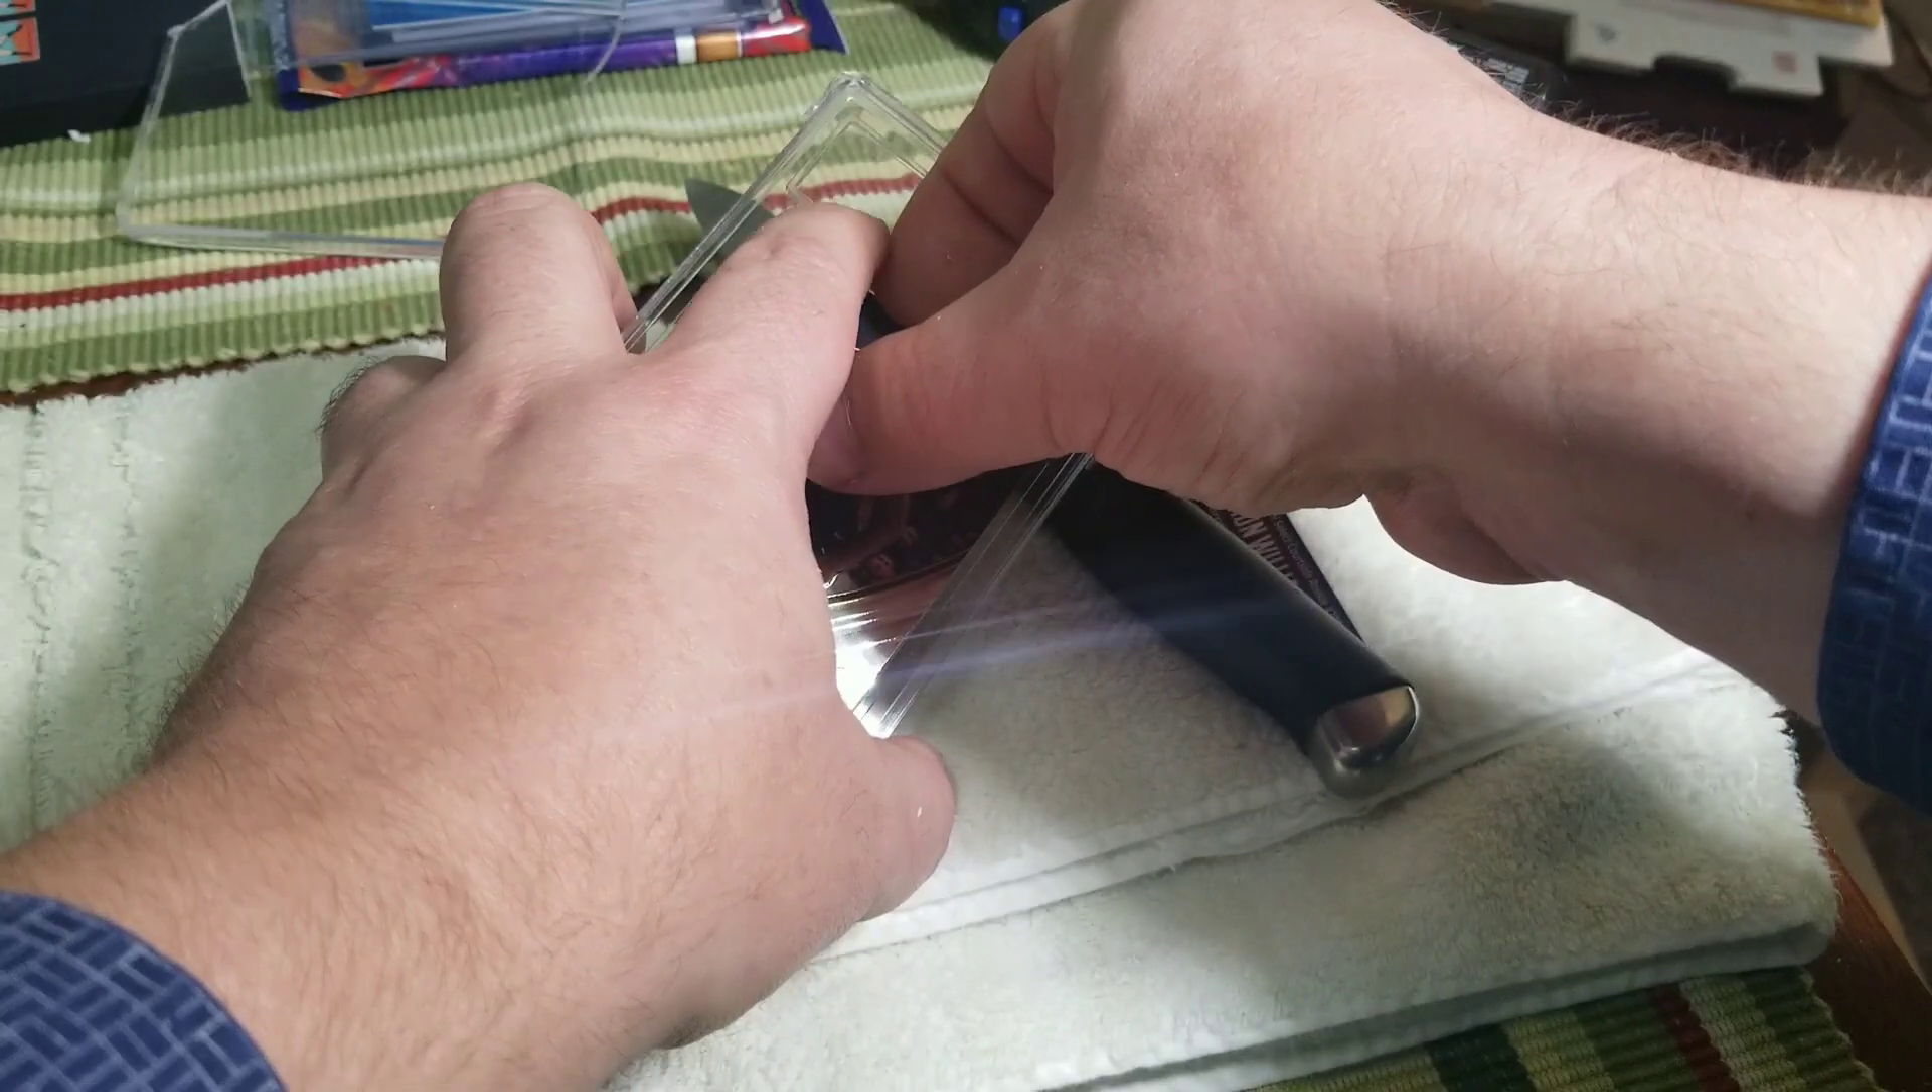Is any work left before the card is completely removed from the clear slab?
Yes.